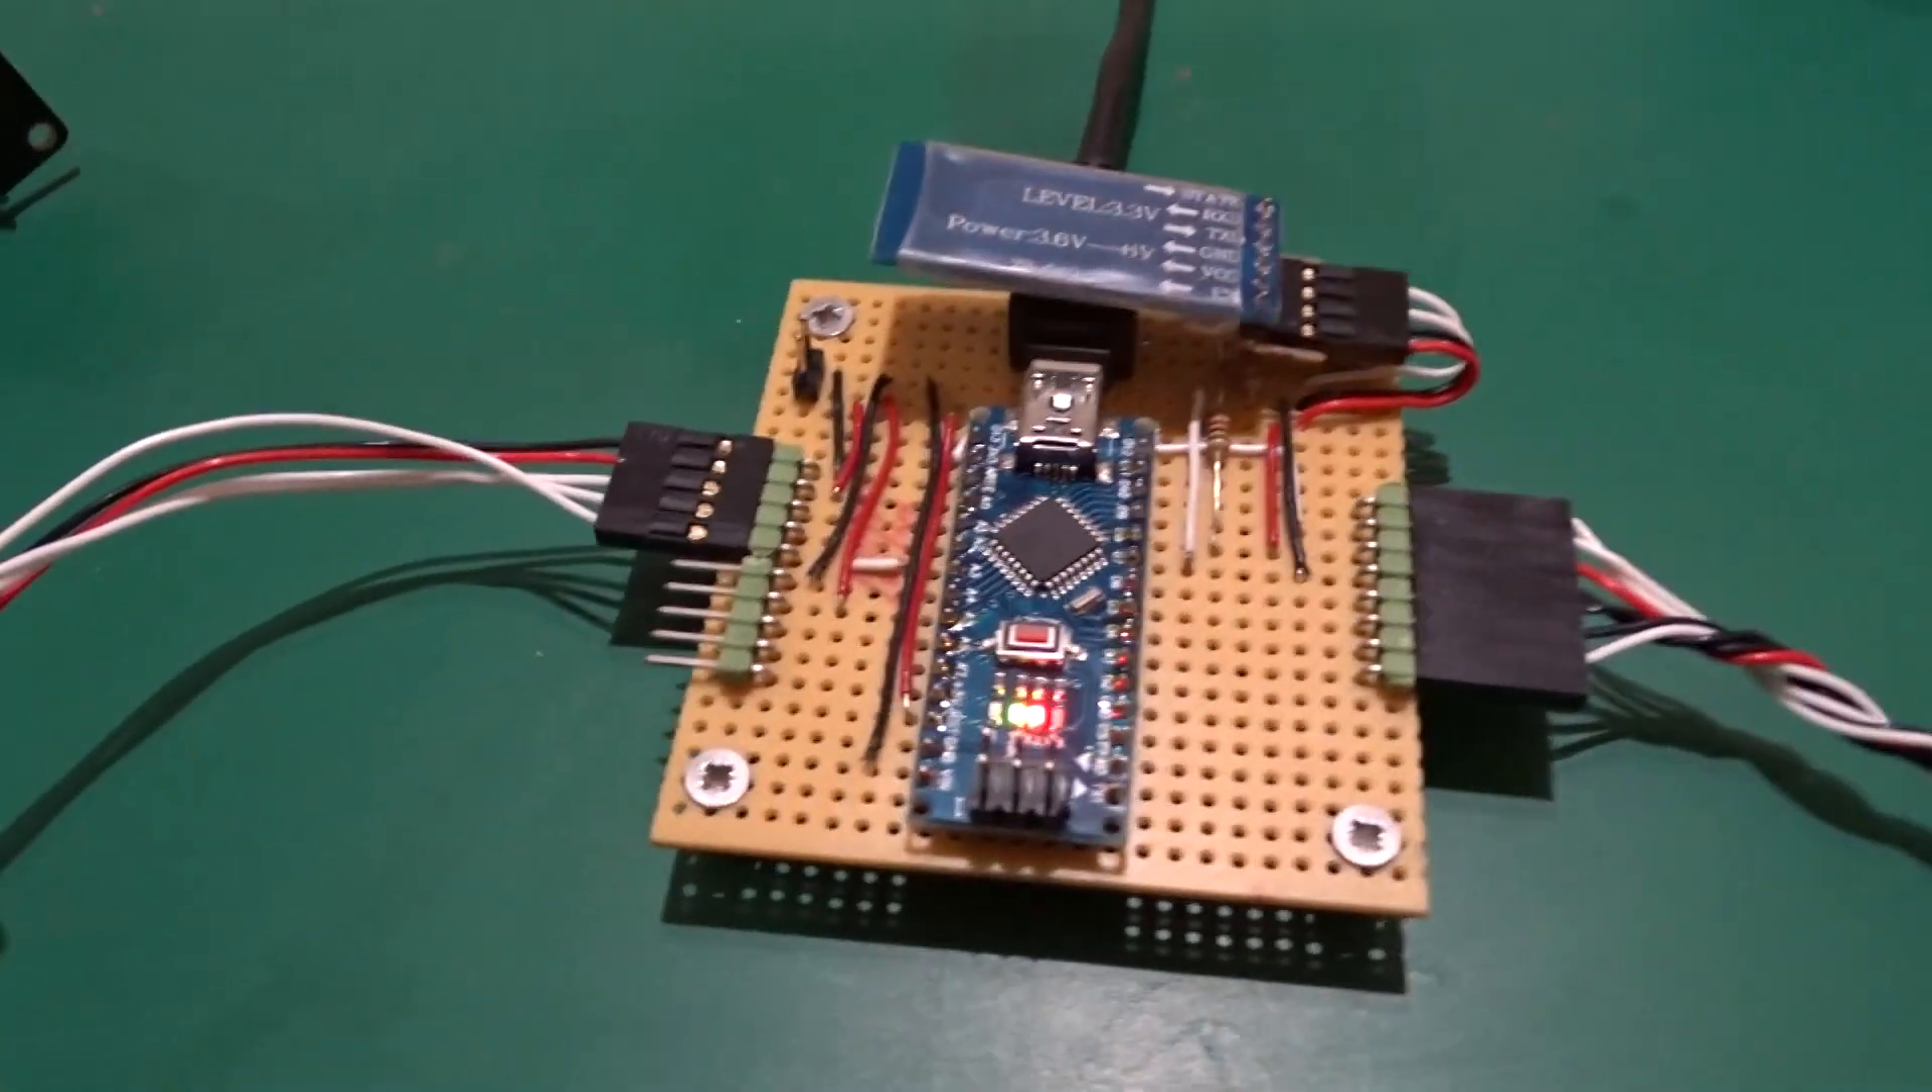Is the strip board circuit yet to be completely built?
No.